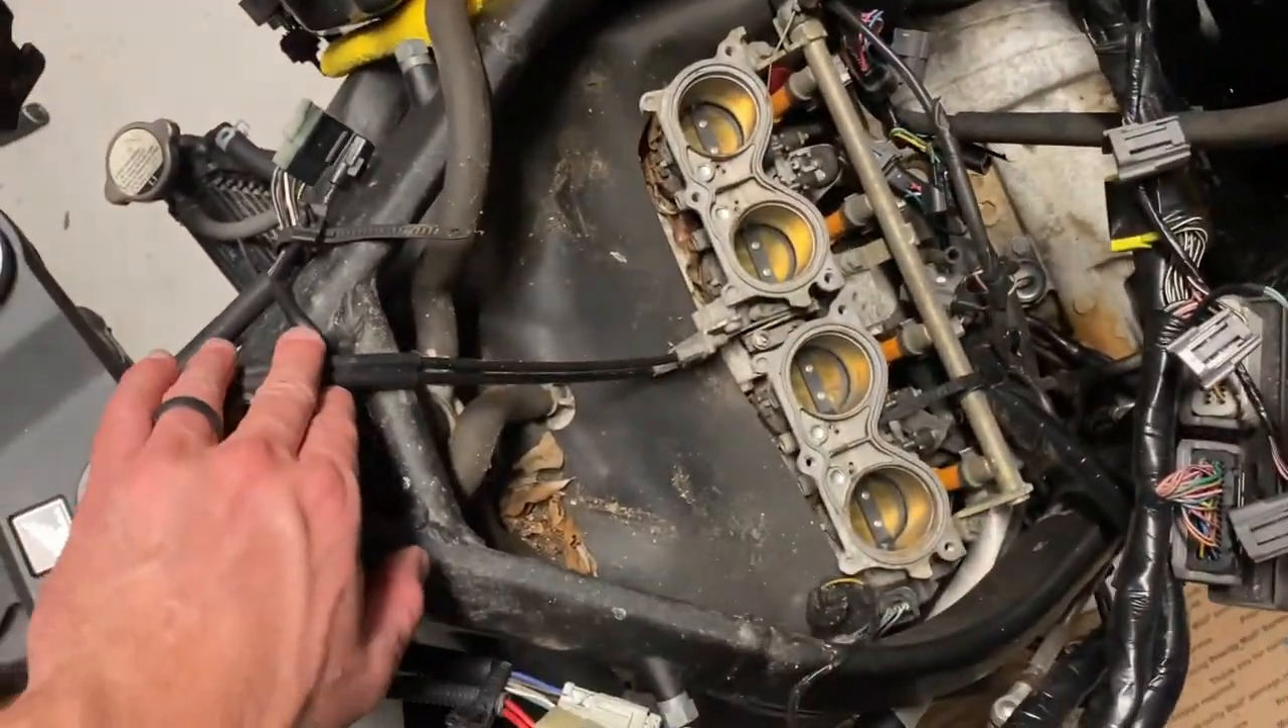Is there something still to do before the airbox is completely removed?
No.